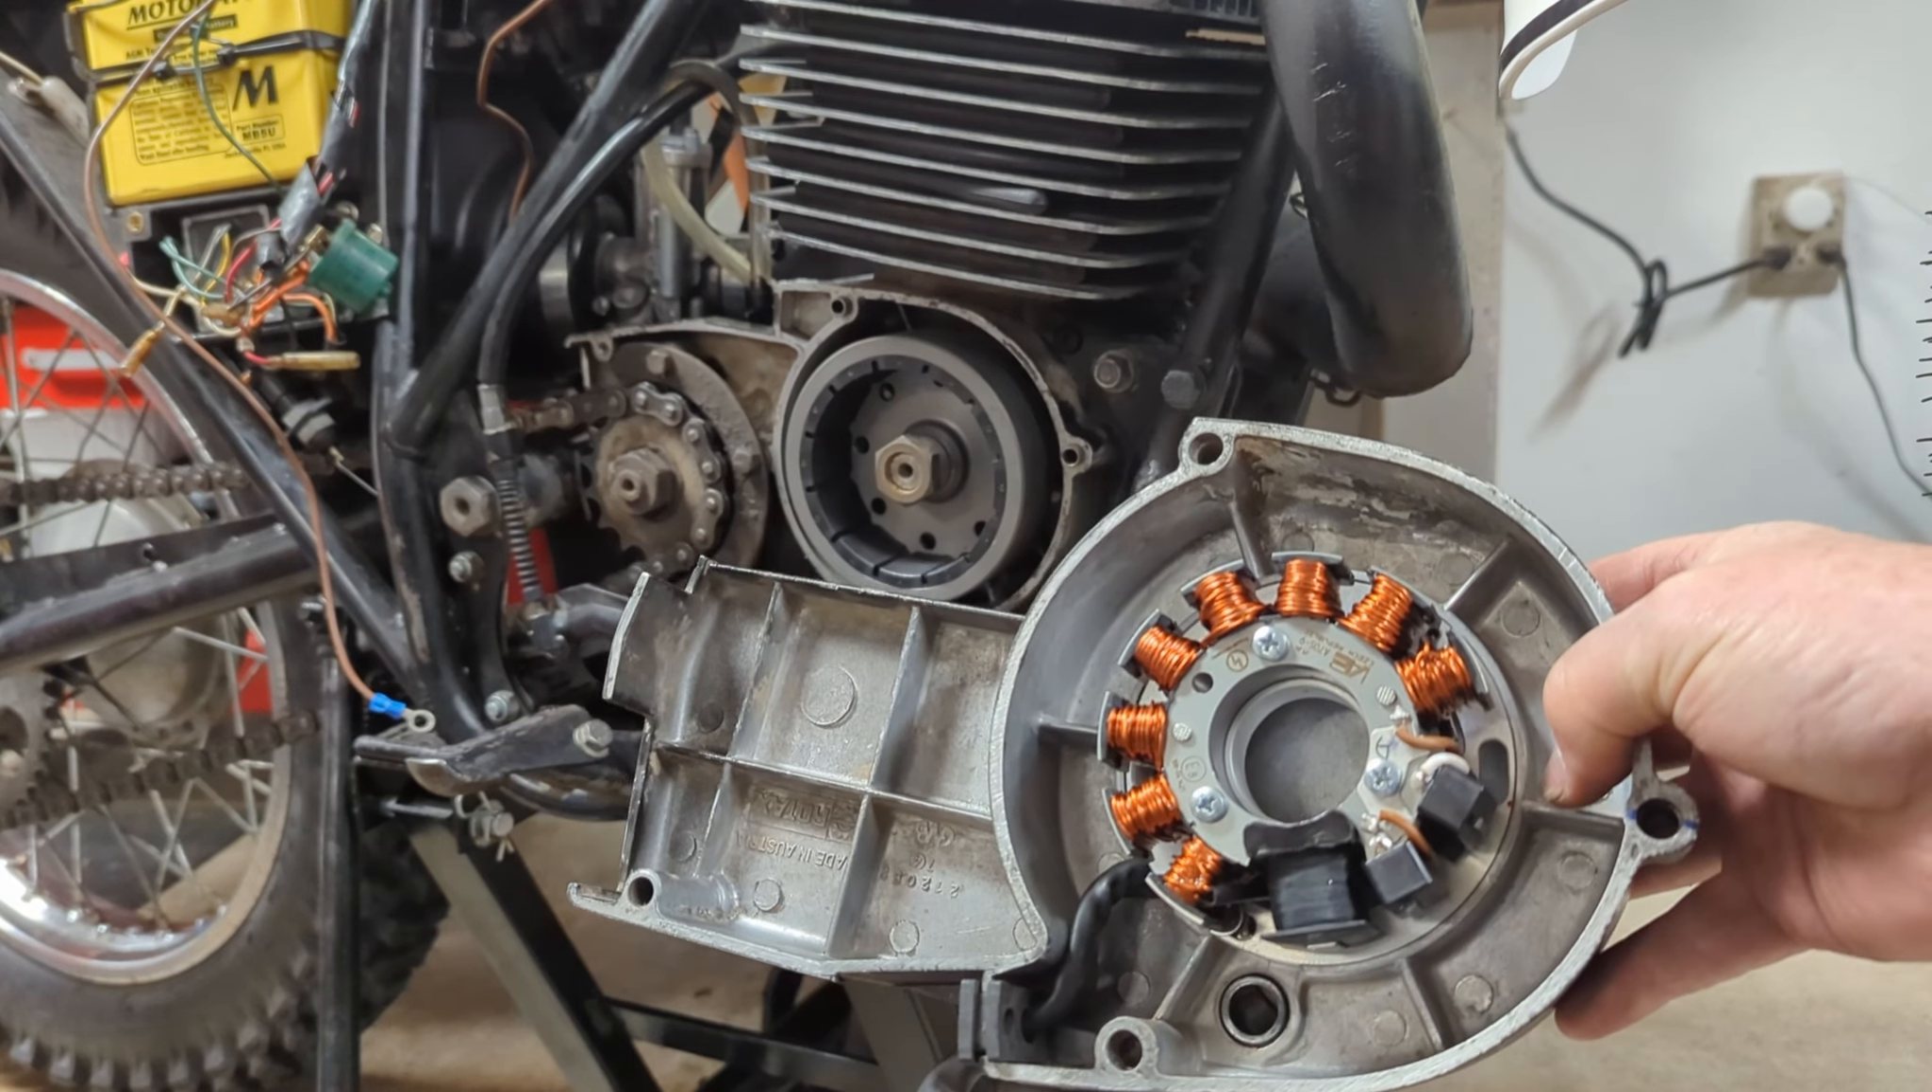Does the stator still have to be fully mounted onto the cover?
No.